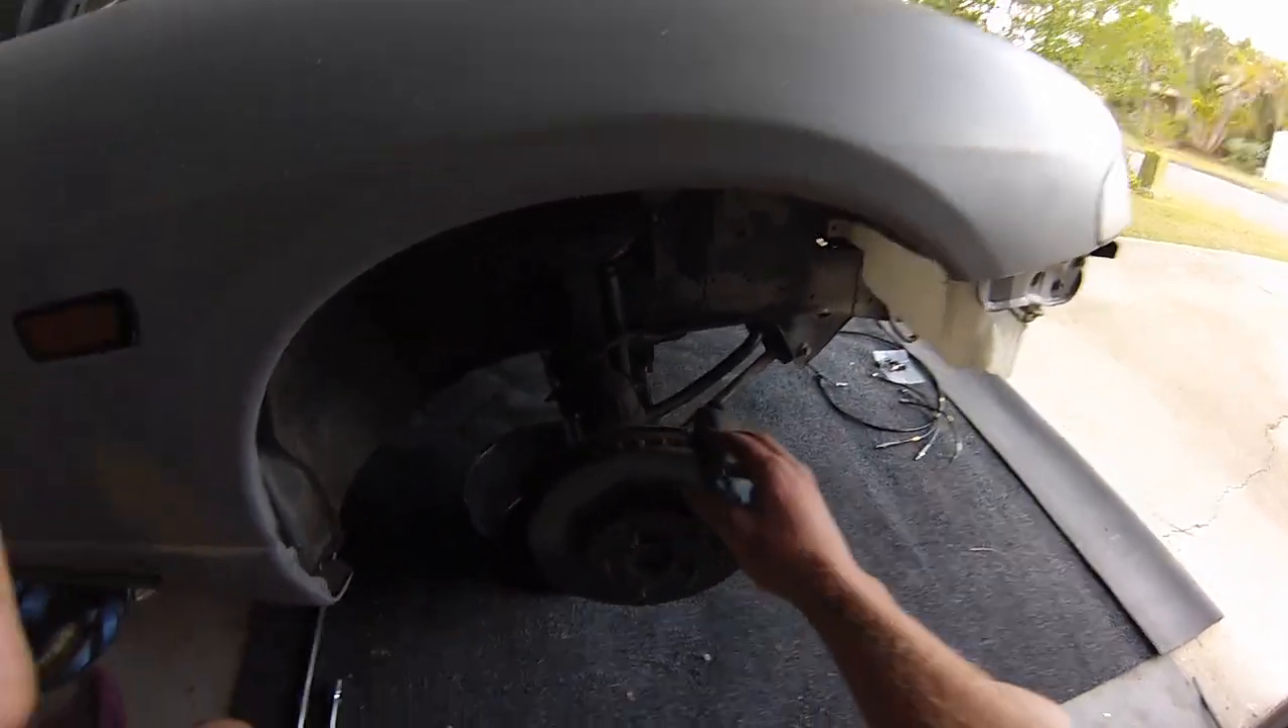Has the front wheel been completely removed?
Yes.